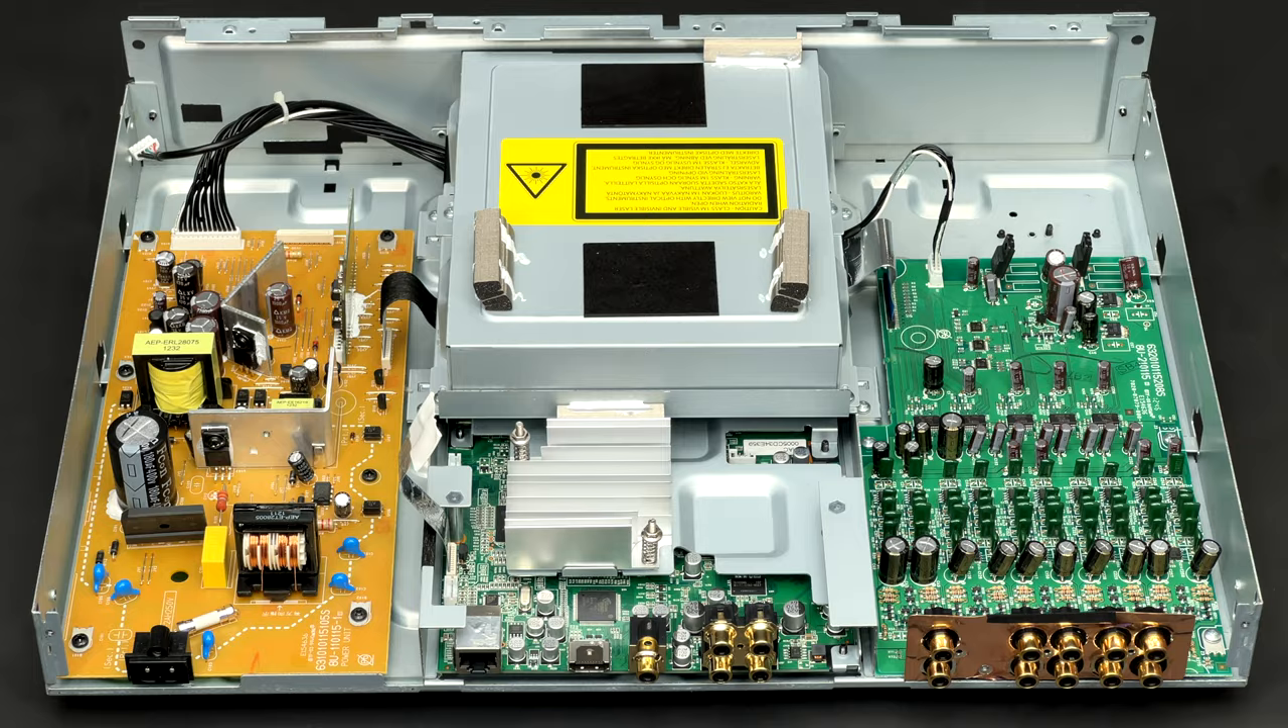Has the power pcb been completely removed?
No.